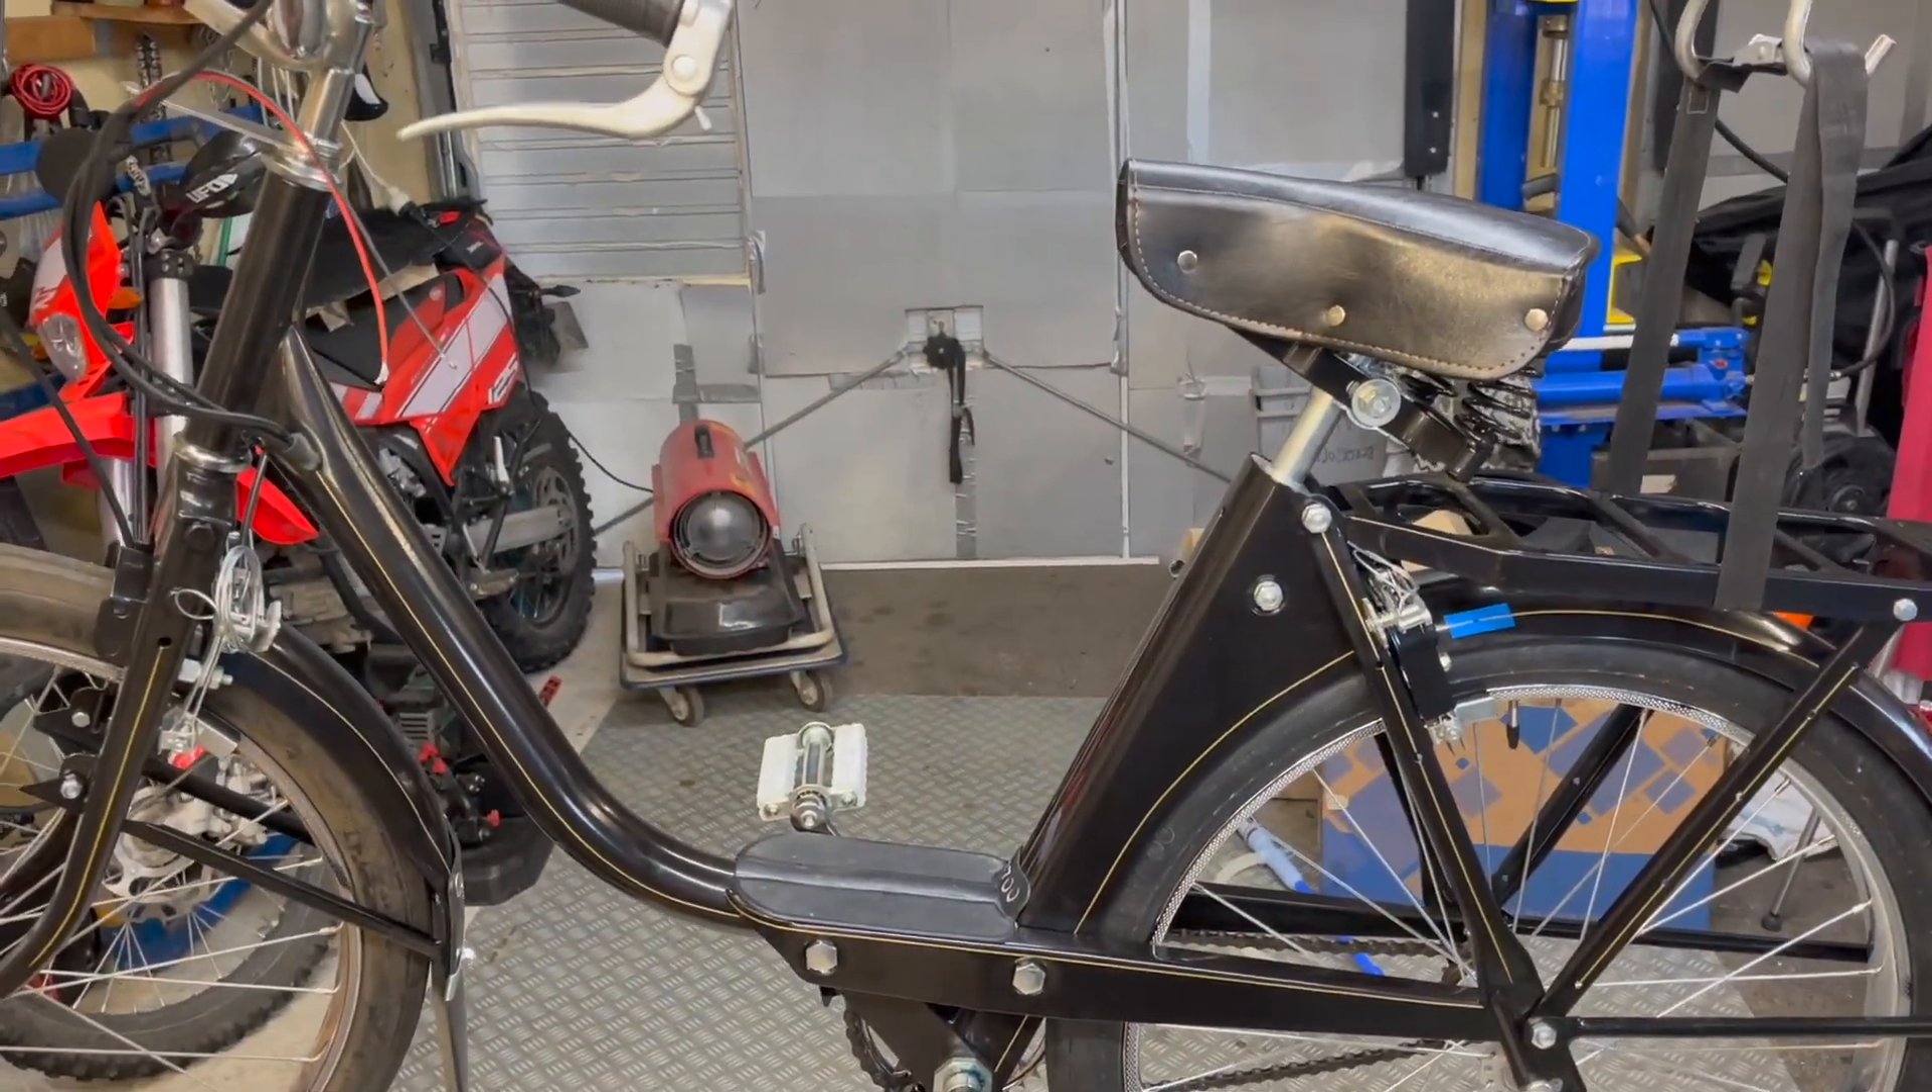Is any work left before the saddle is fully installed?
No.